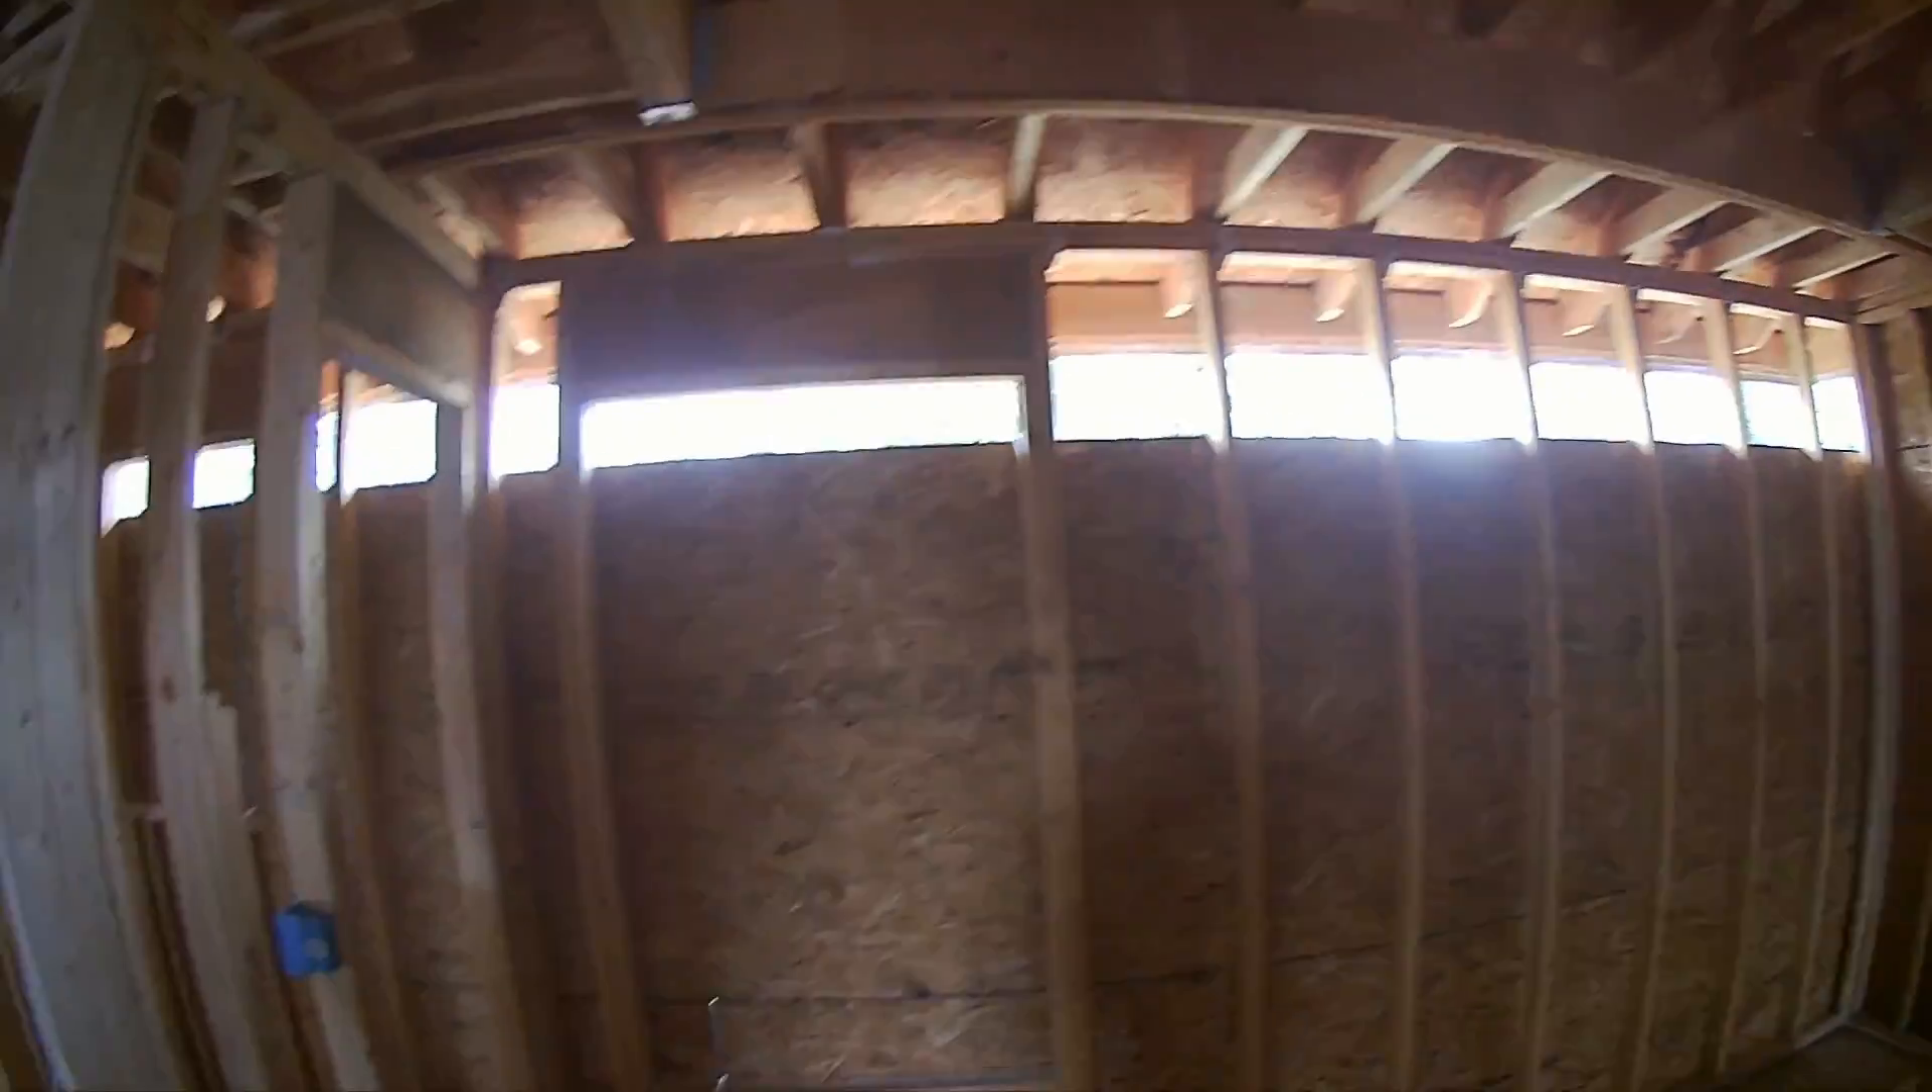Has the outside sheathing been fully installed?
No.